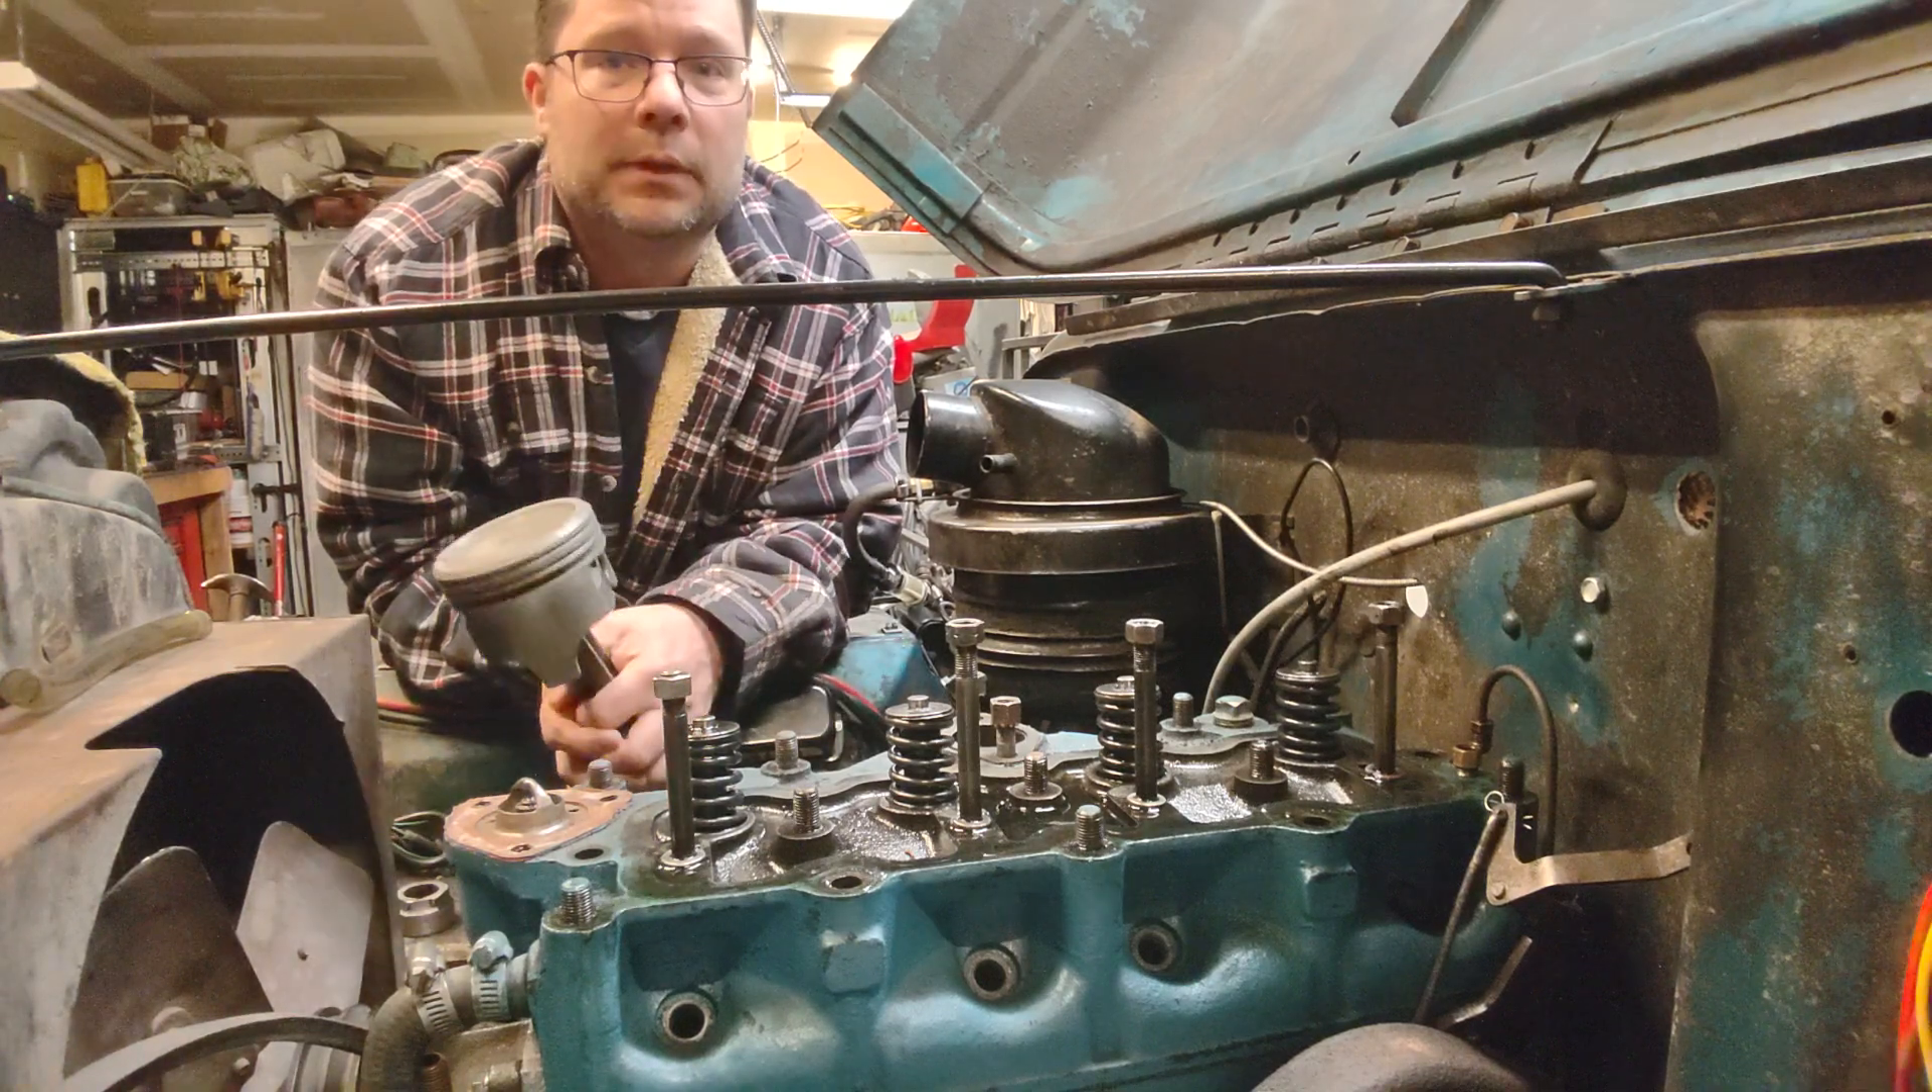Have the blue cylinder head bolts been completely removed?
No.